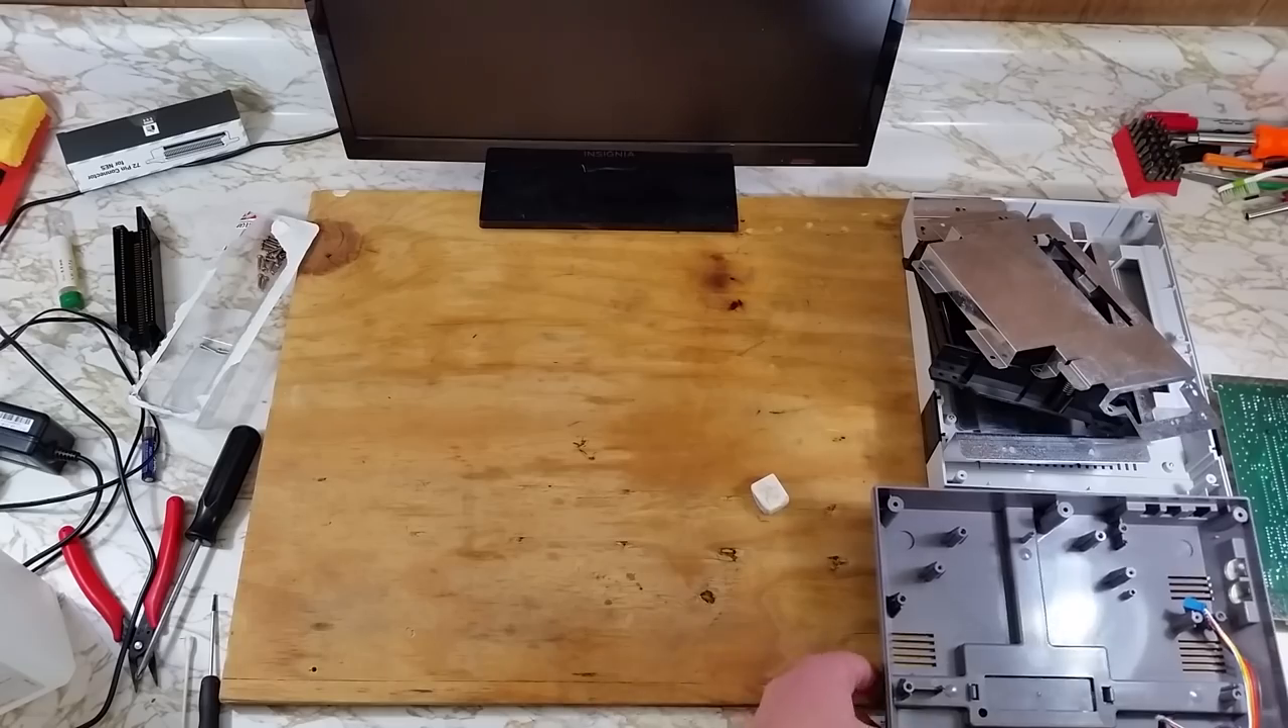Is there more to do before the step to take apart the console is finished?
No.